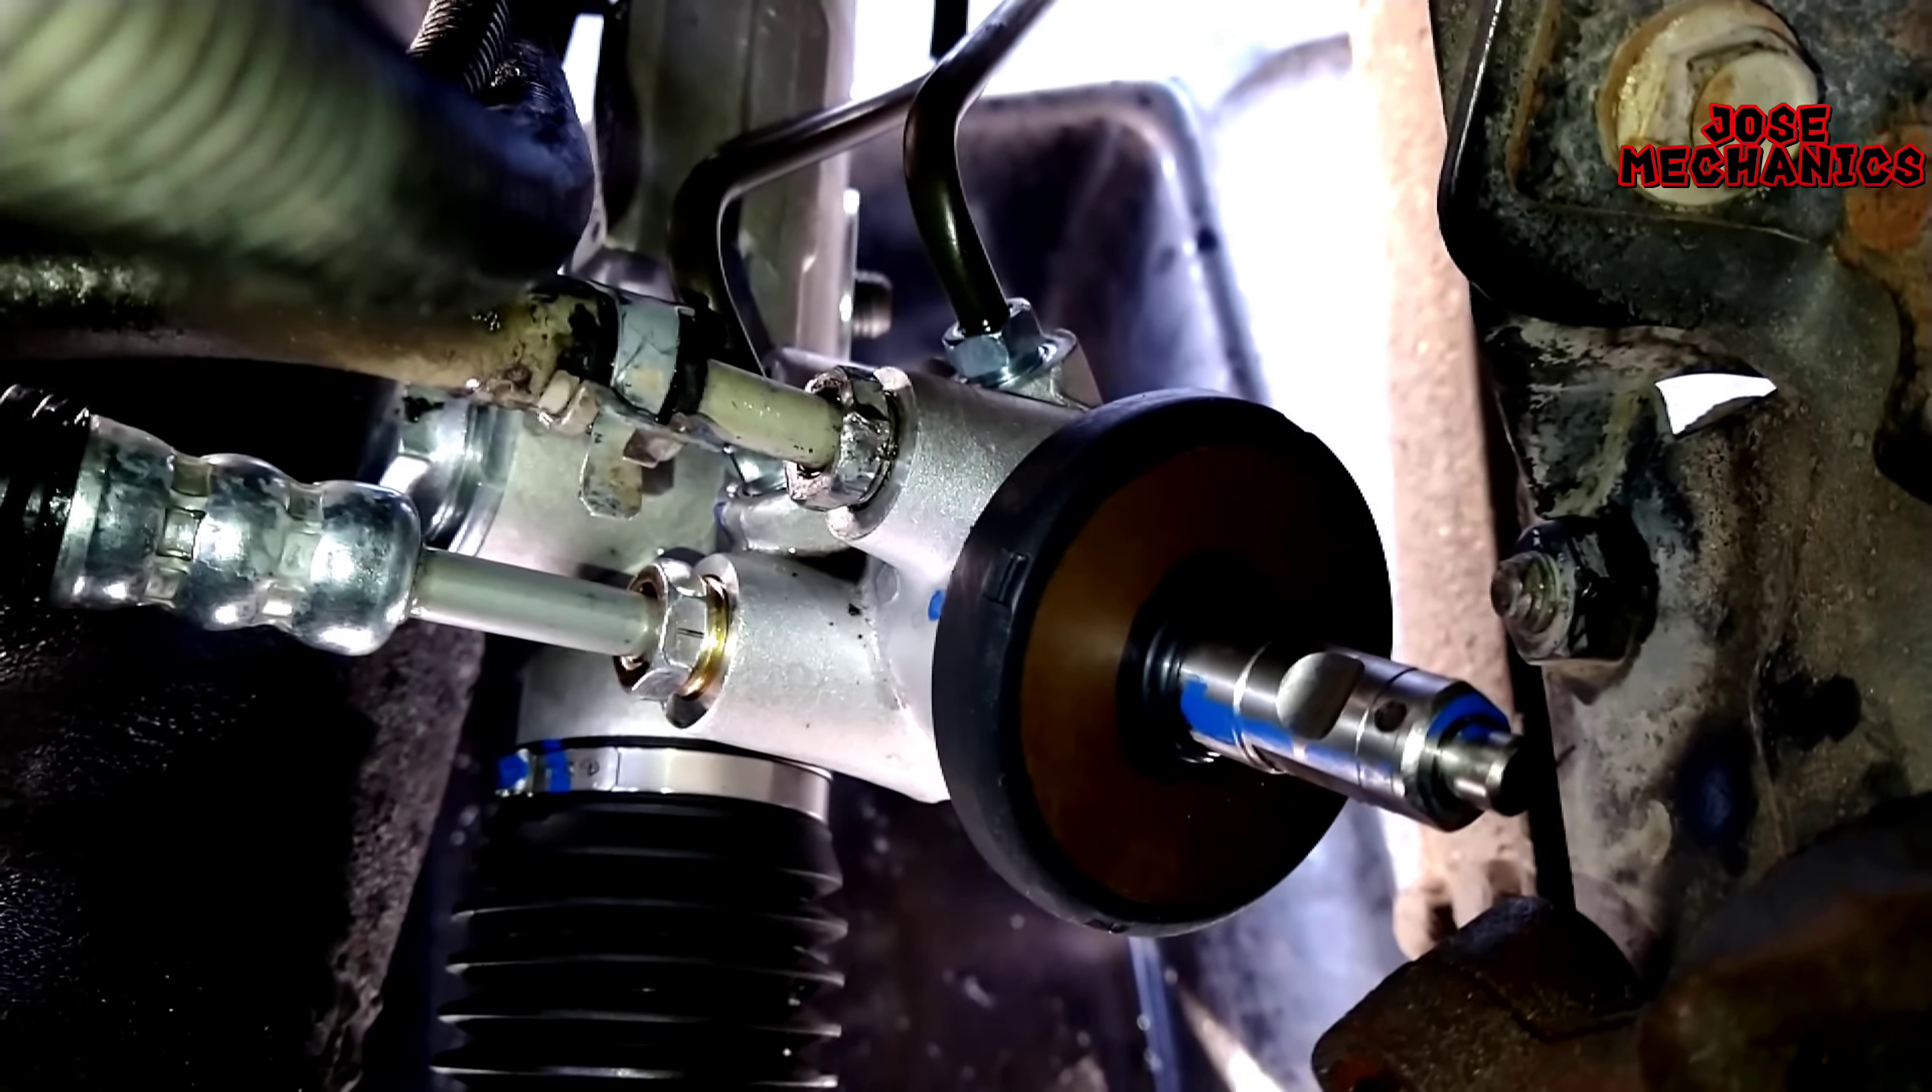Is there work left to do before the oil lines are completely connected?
No.